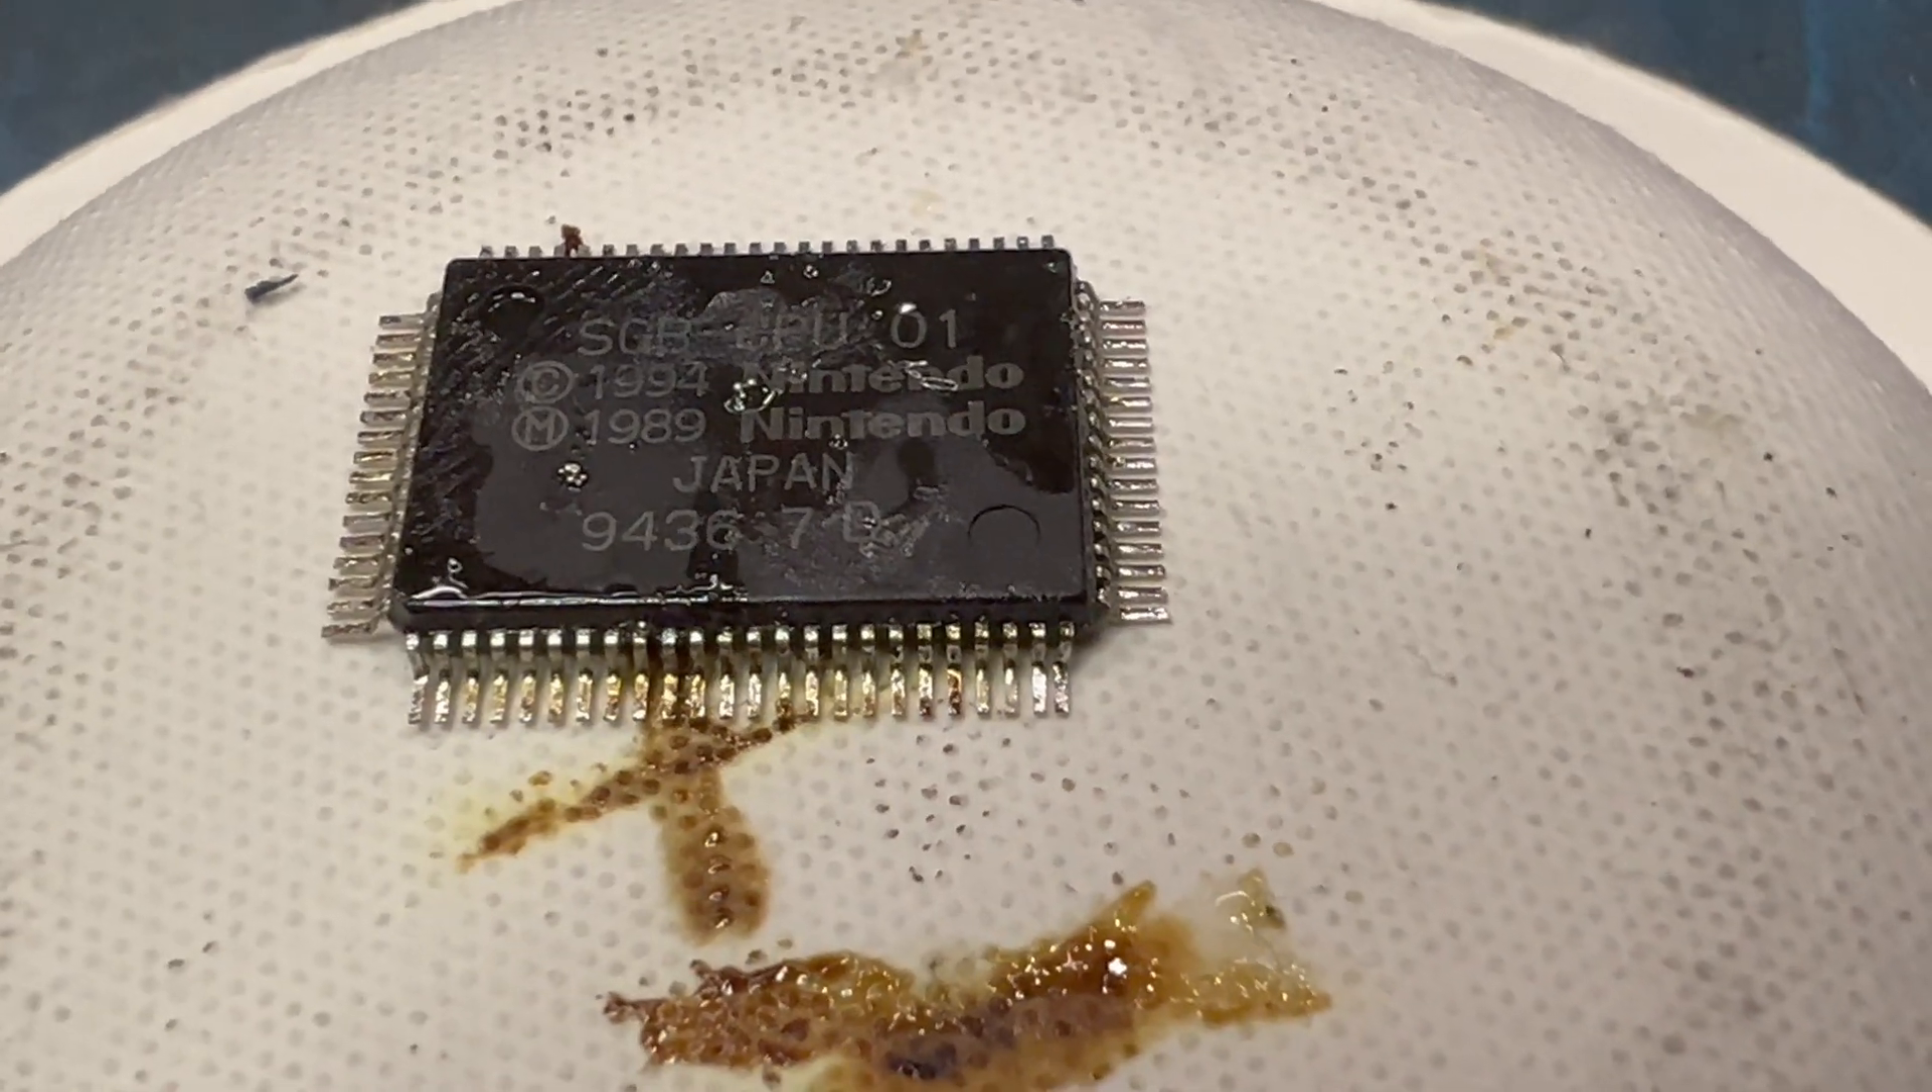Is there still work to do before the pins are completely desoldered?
No.